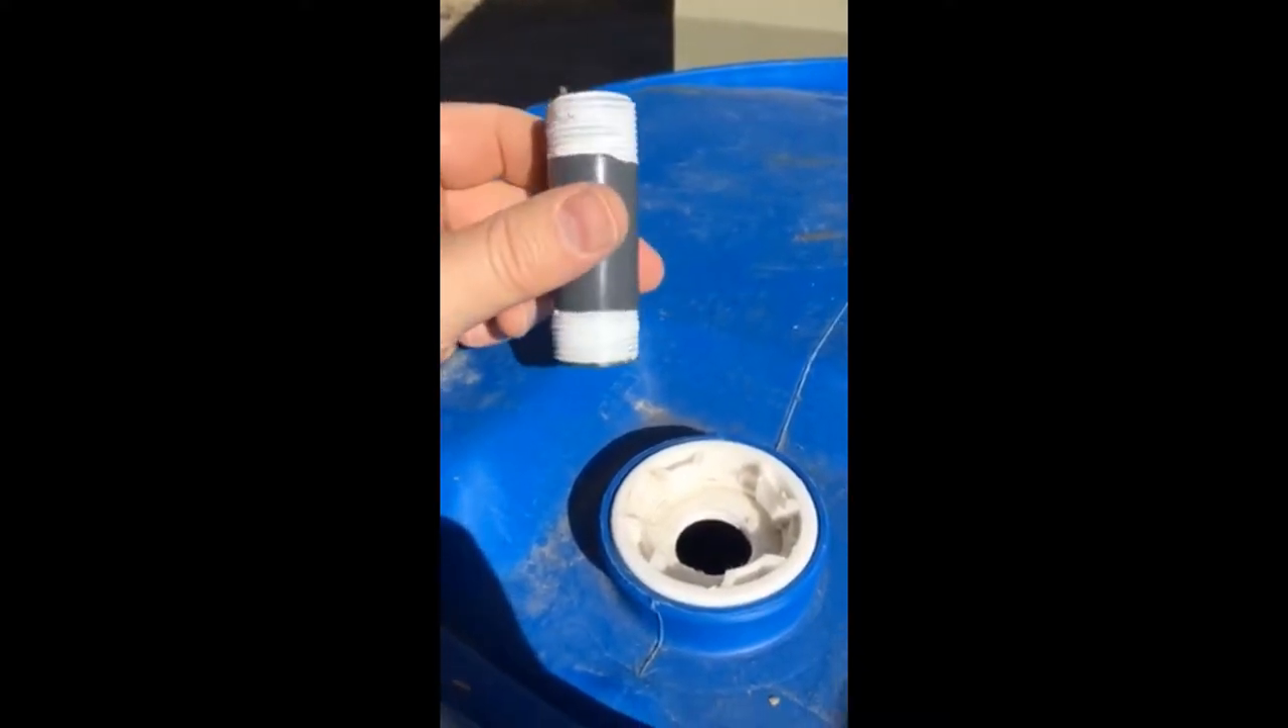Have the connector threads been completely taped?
Yes.